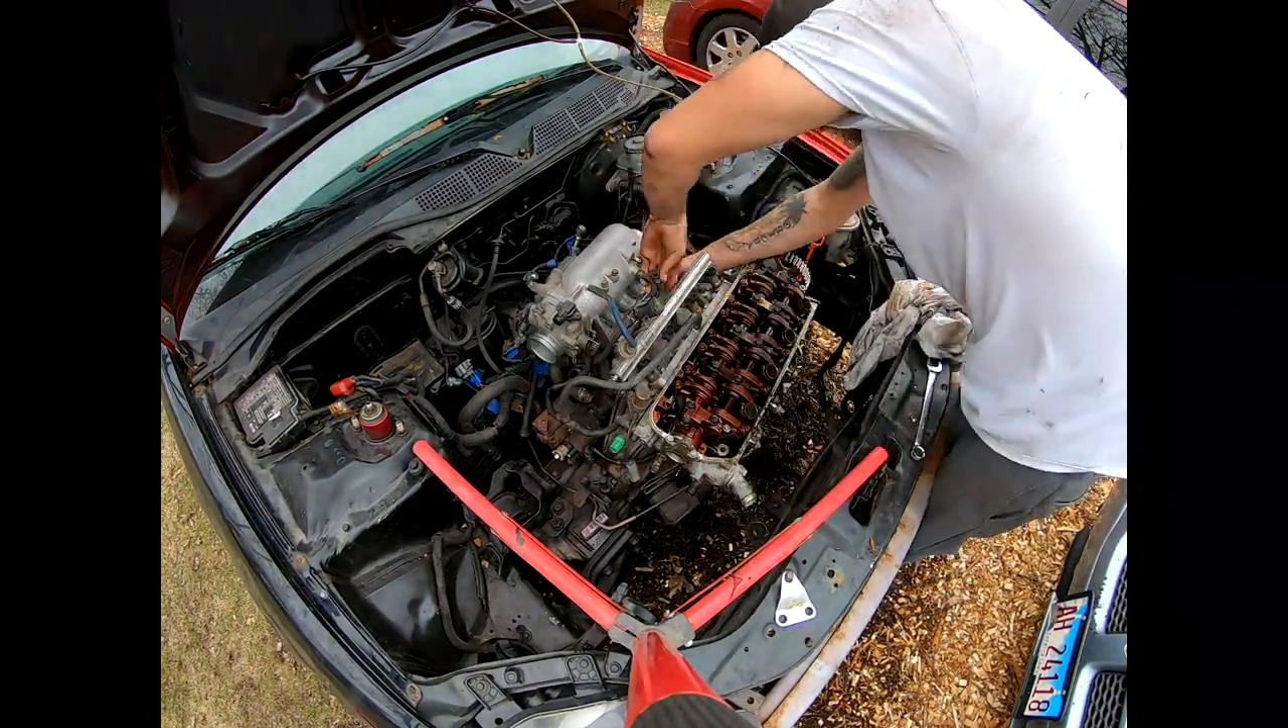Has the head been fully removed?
No.